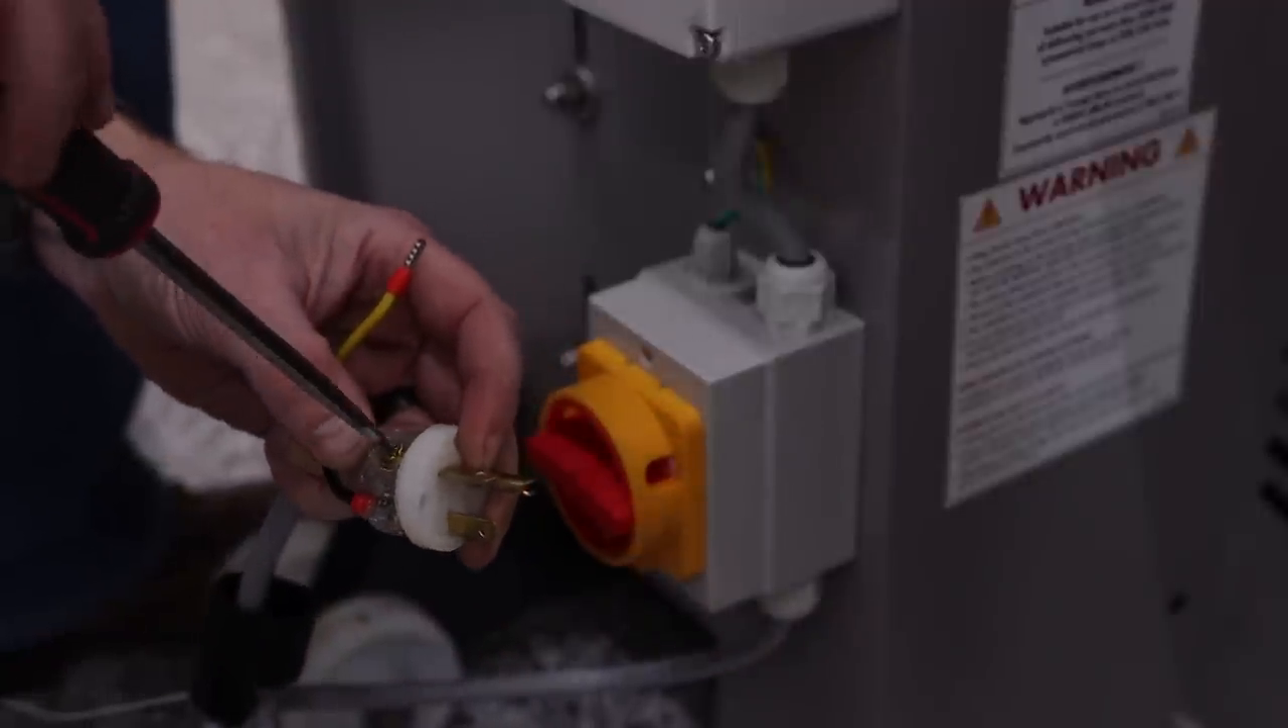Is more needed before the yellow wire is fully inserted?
Yes.